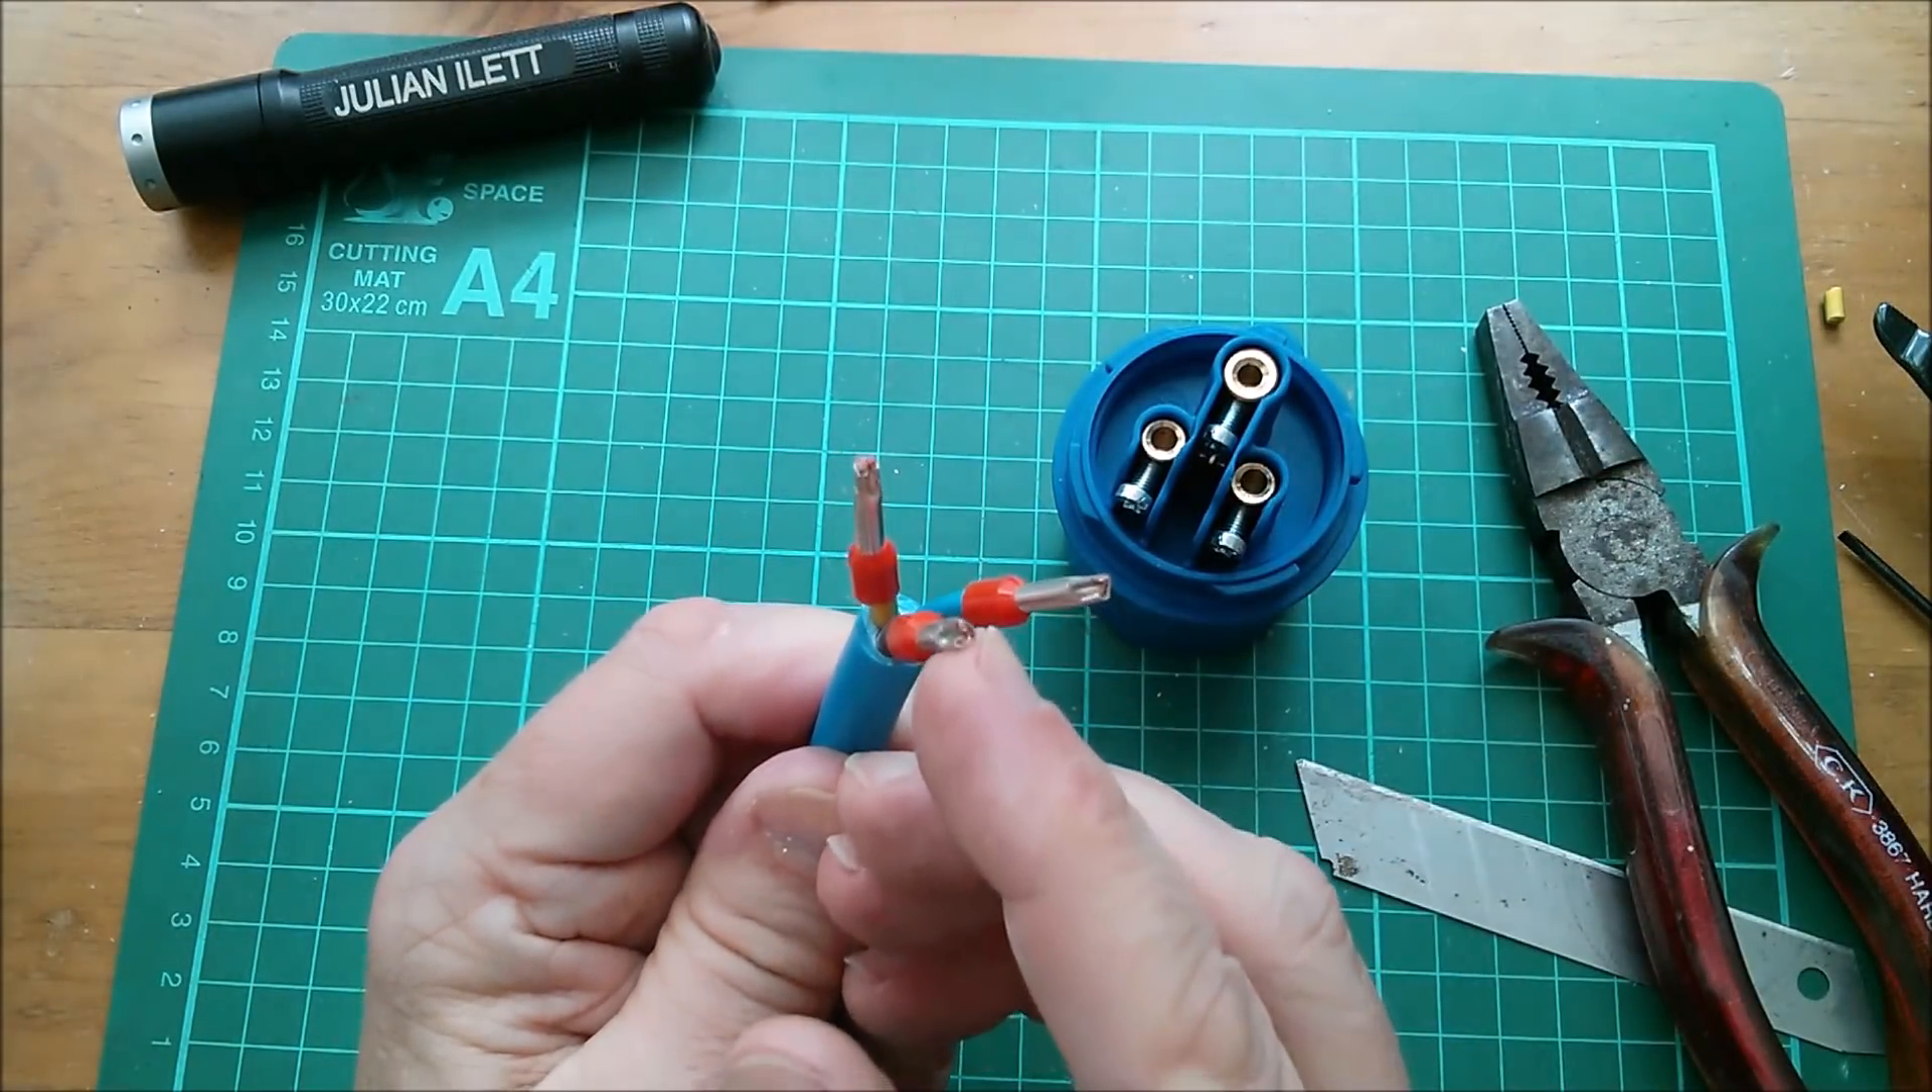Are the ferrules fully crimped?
Yes.